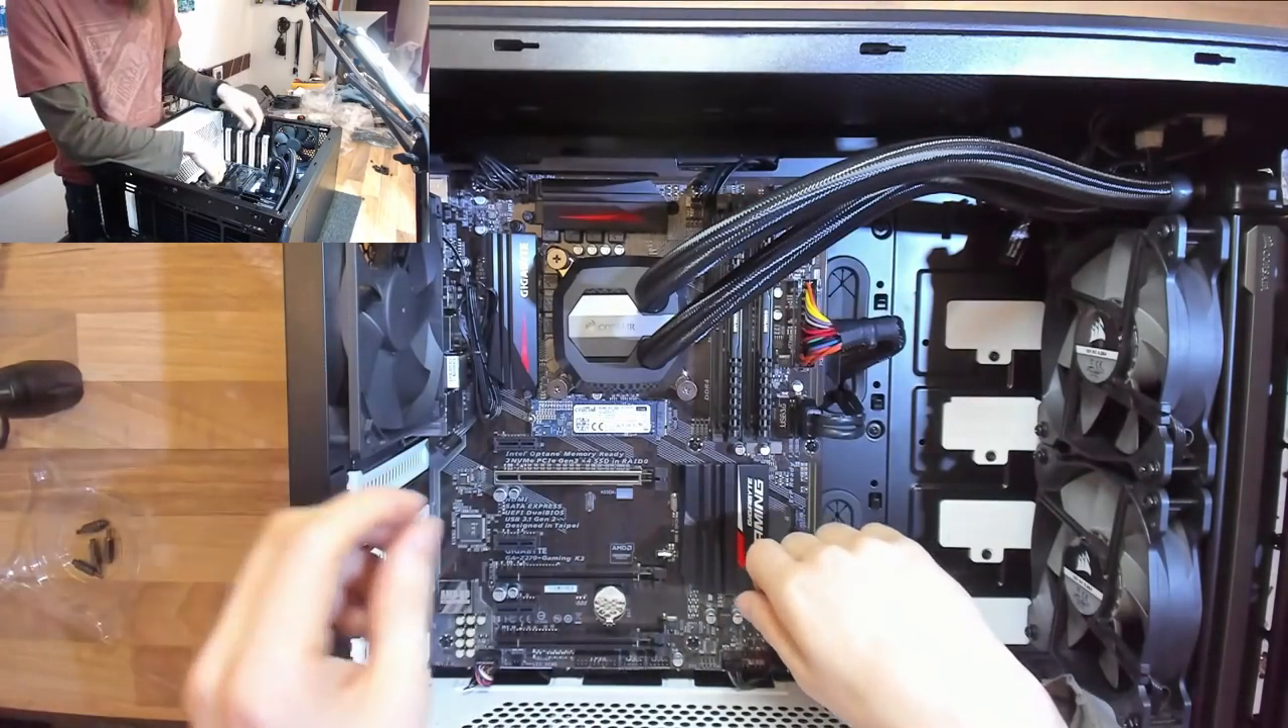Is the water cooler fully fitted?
Yes.